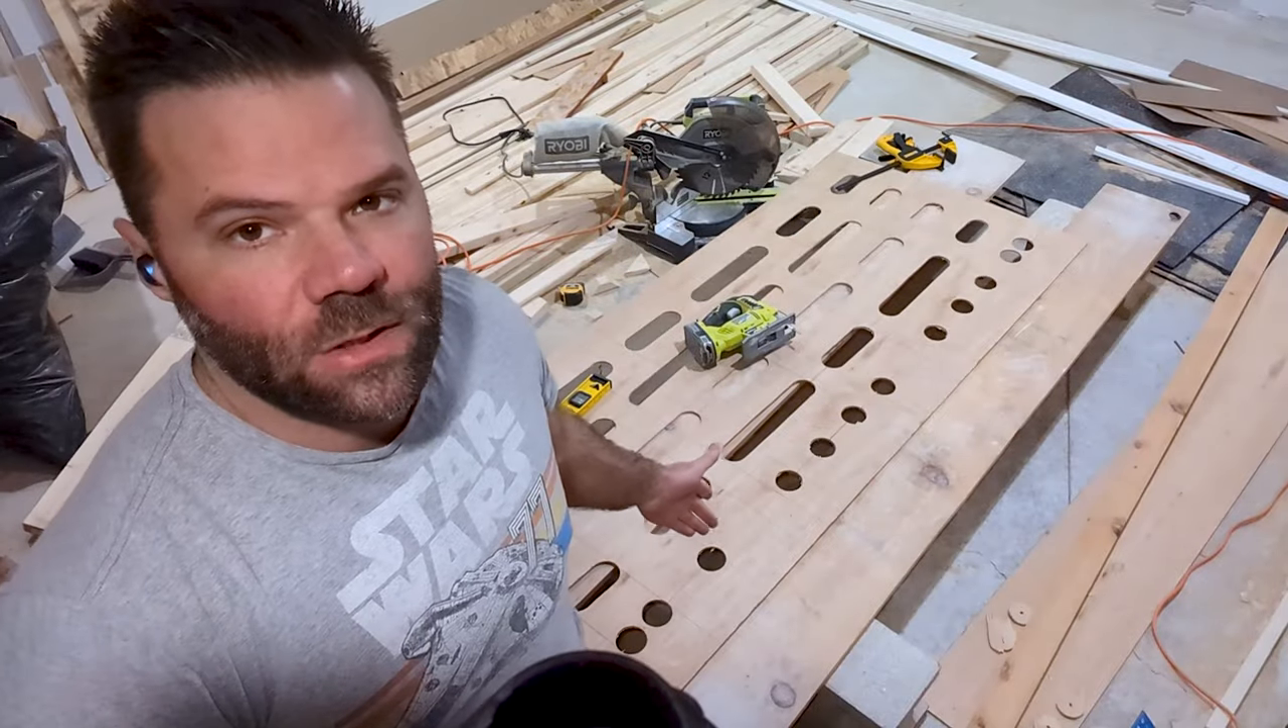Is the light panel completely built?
No.